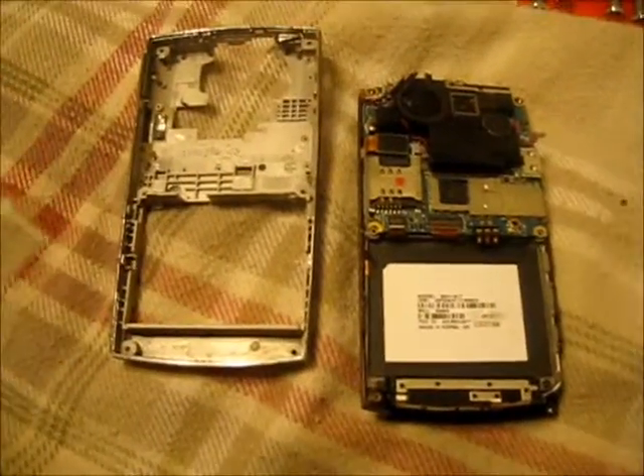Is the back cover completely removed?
Yes.